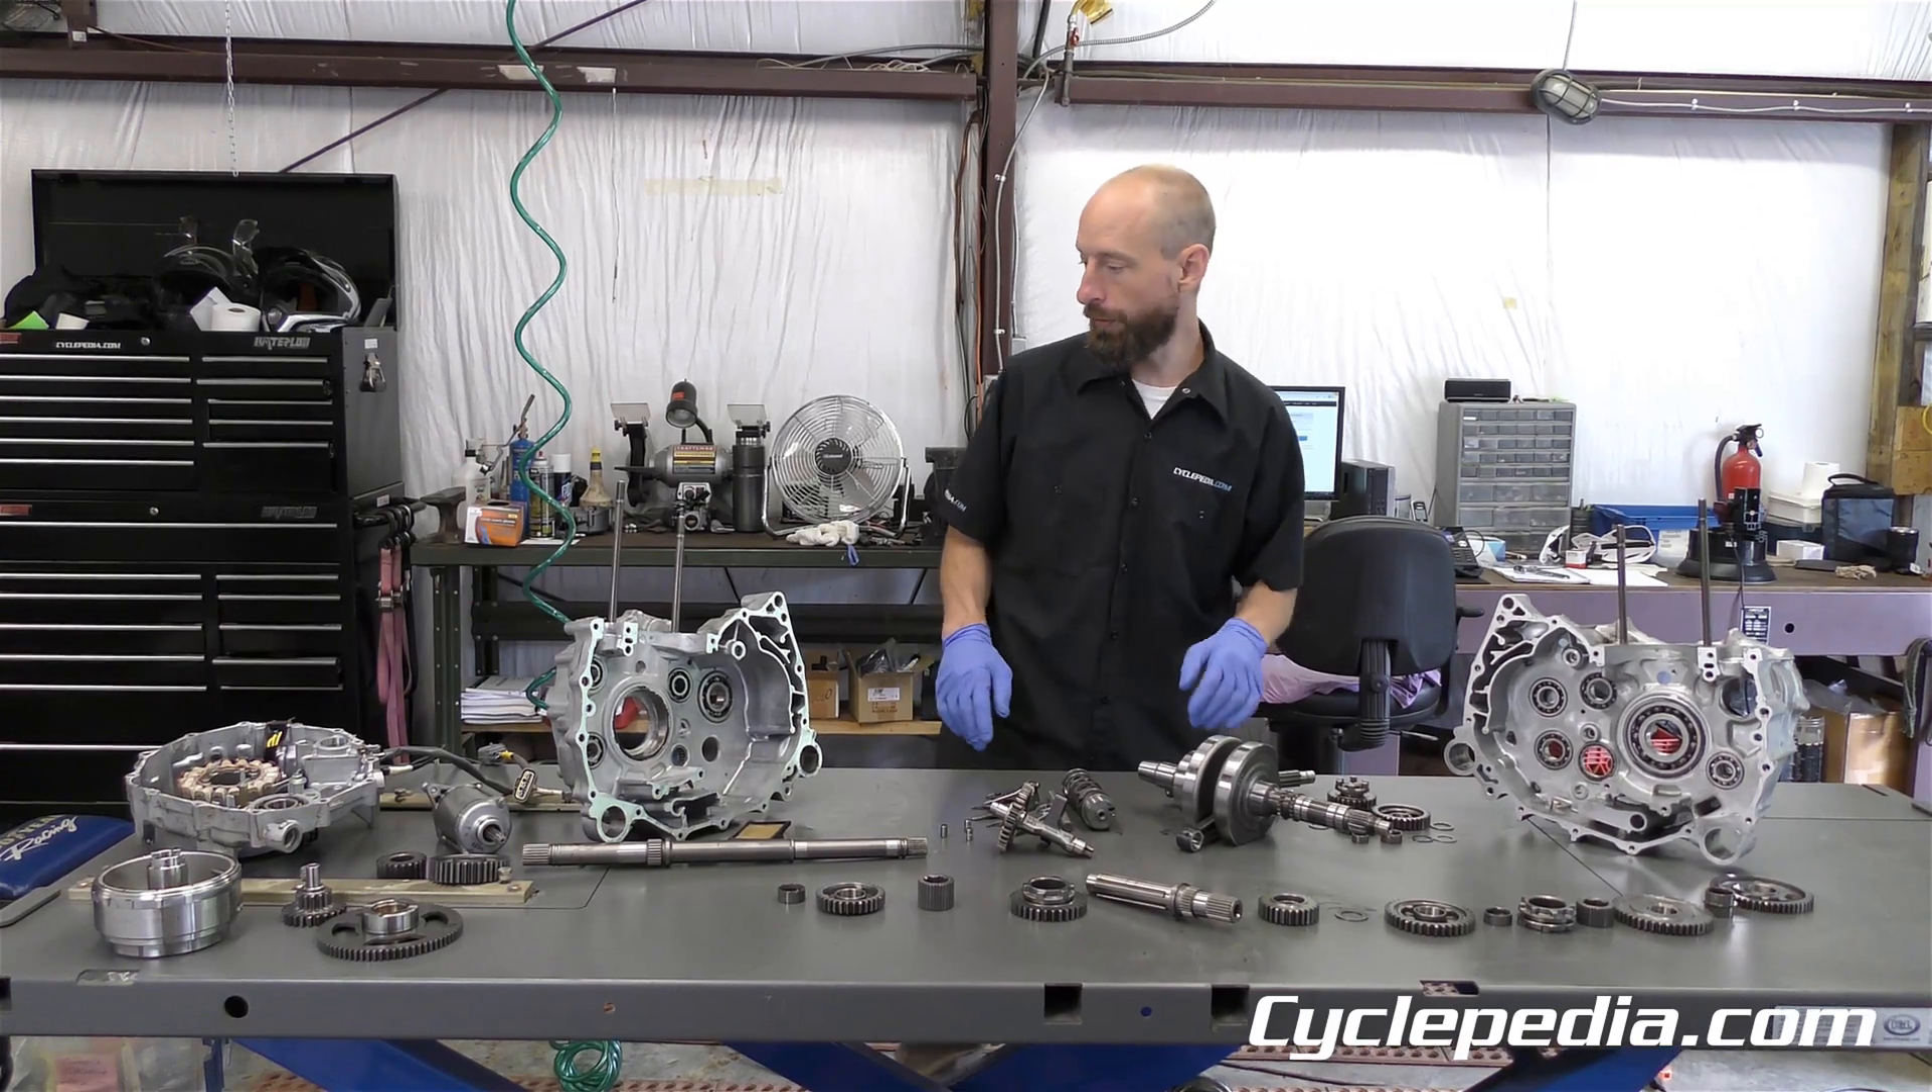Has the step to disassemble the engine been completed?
Yes.